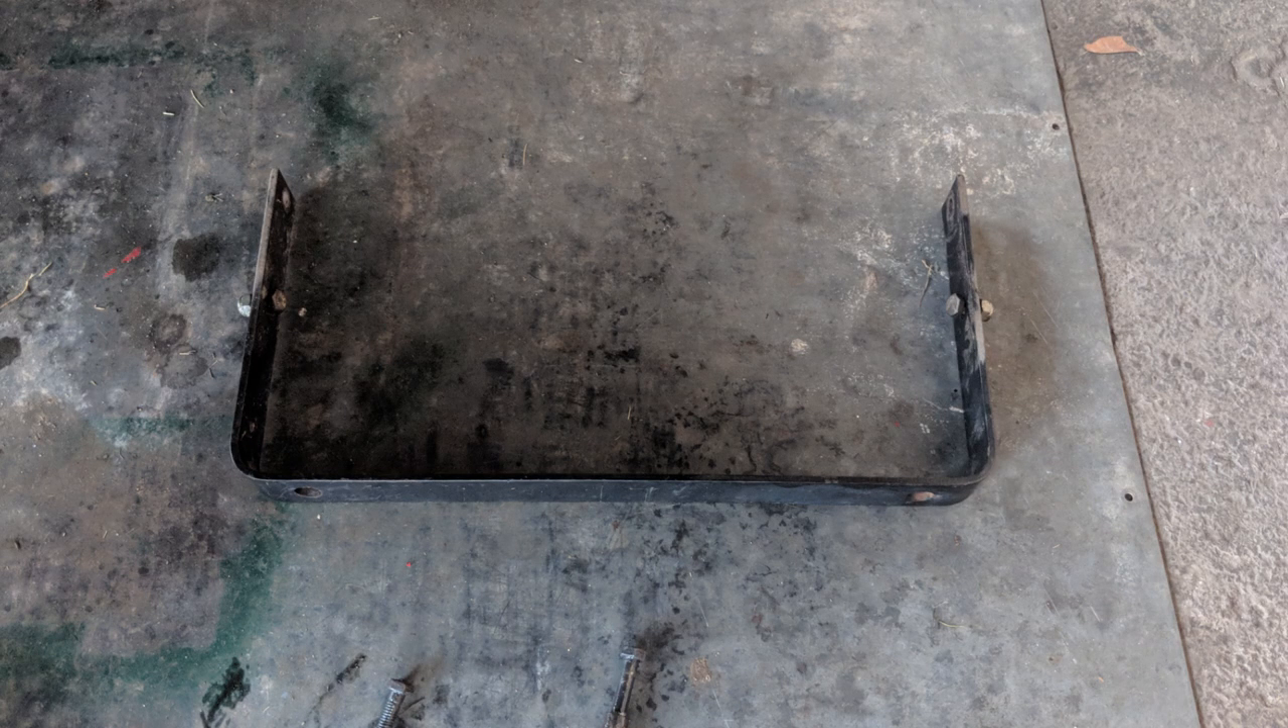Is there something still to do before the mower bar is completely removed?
No.